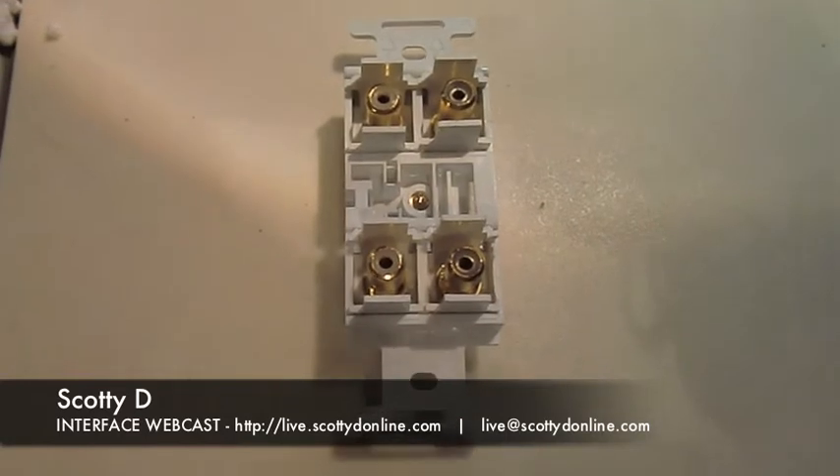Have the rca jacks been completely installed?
Yes.